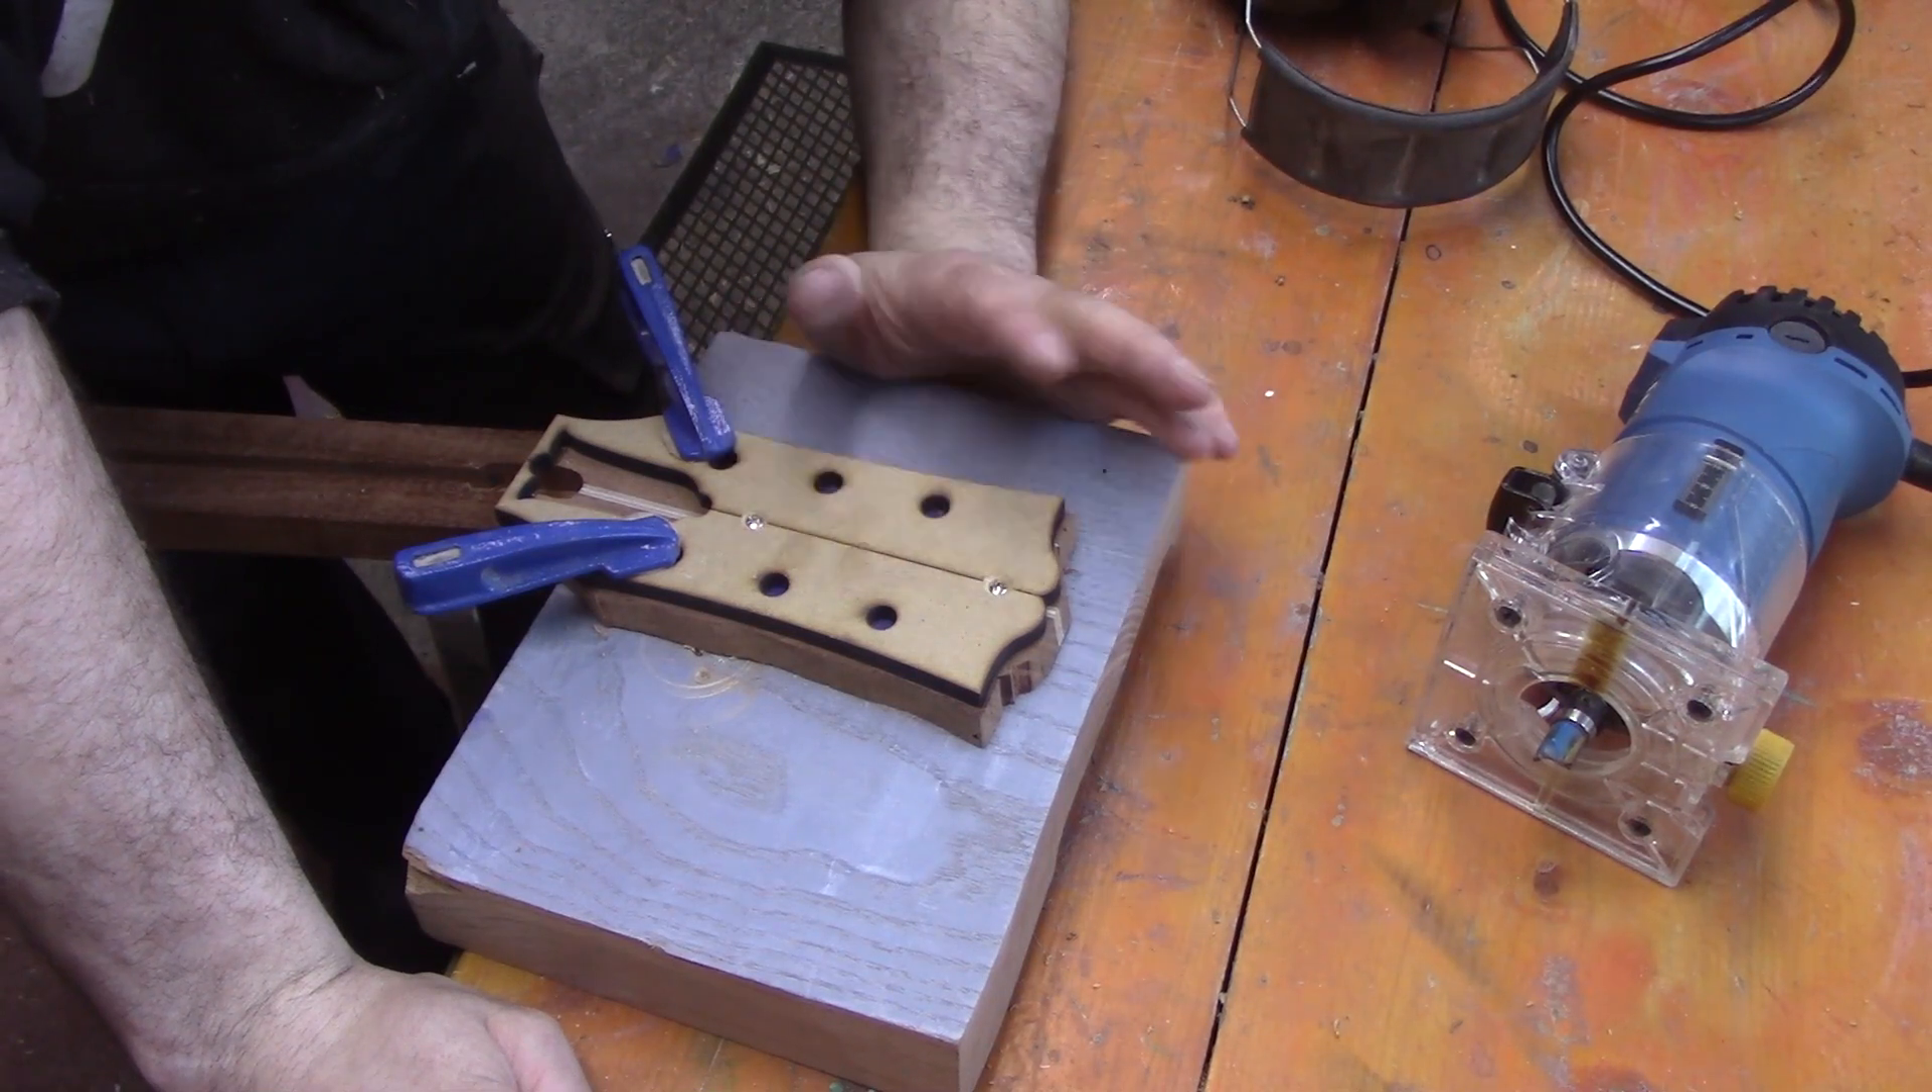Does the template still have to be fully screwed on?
No.